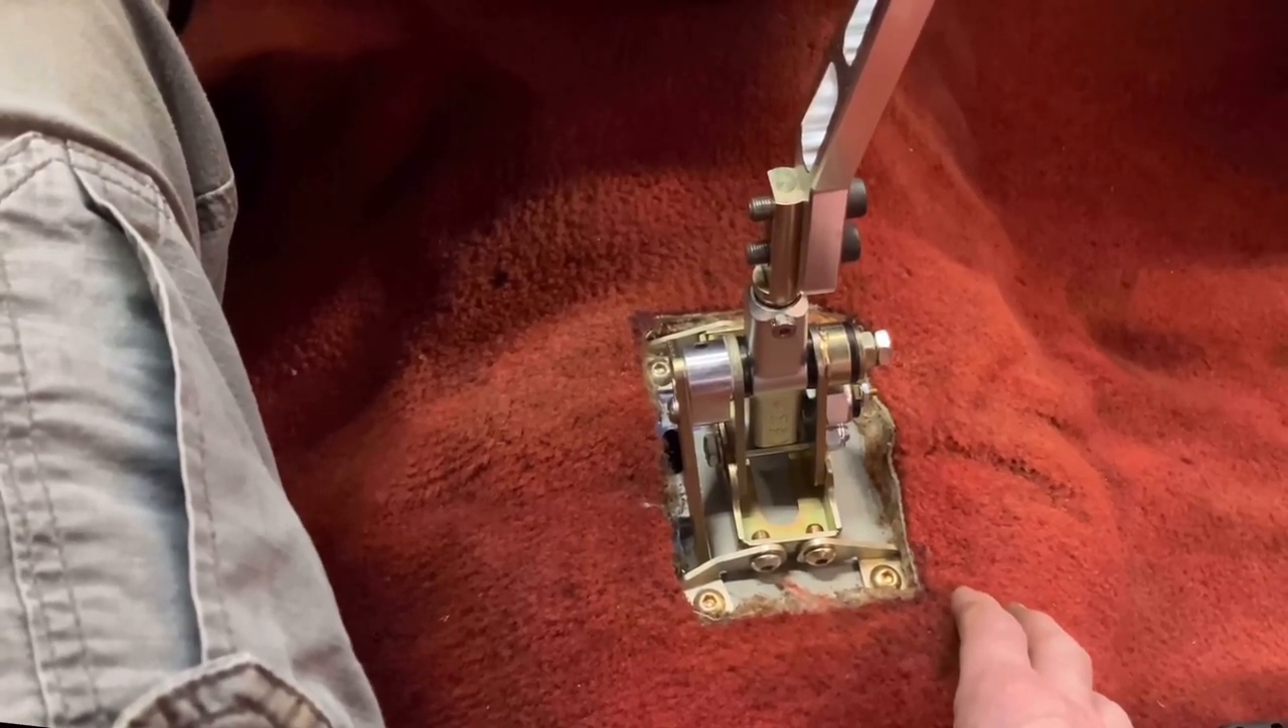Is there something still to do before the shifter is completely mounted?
No.